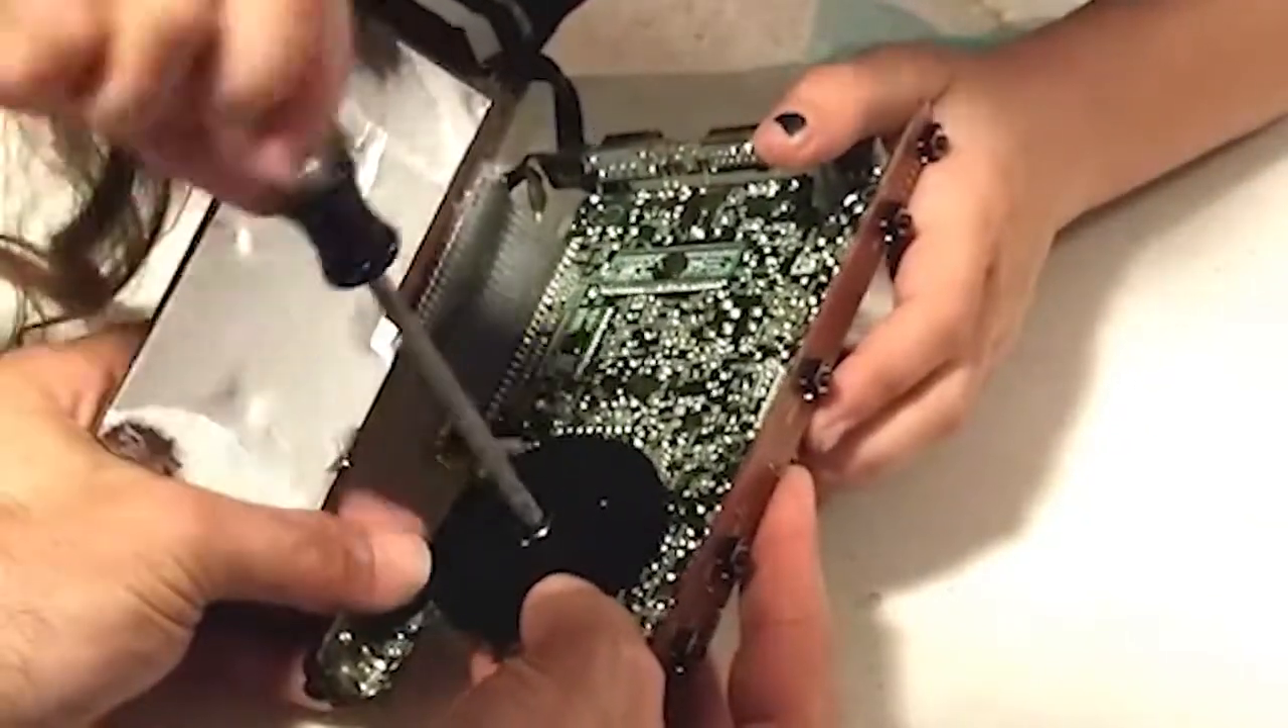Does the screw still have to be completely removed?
Yes.